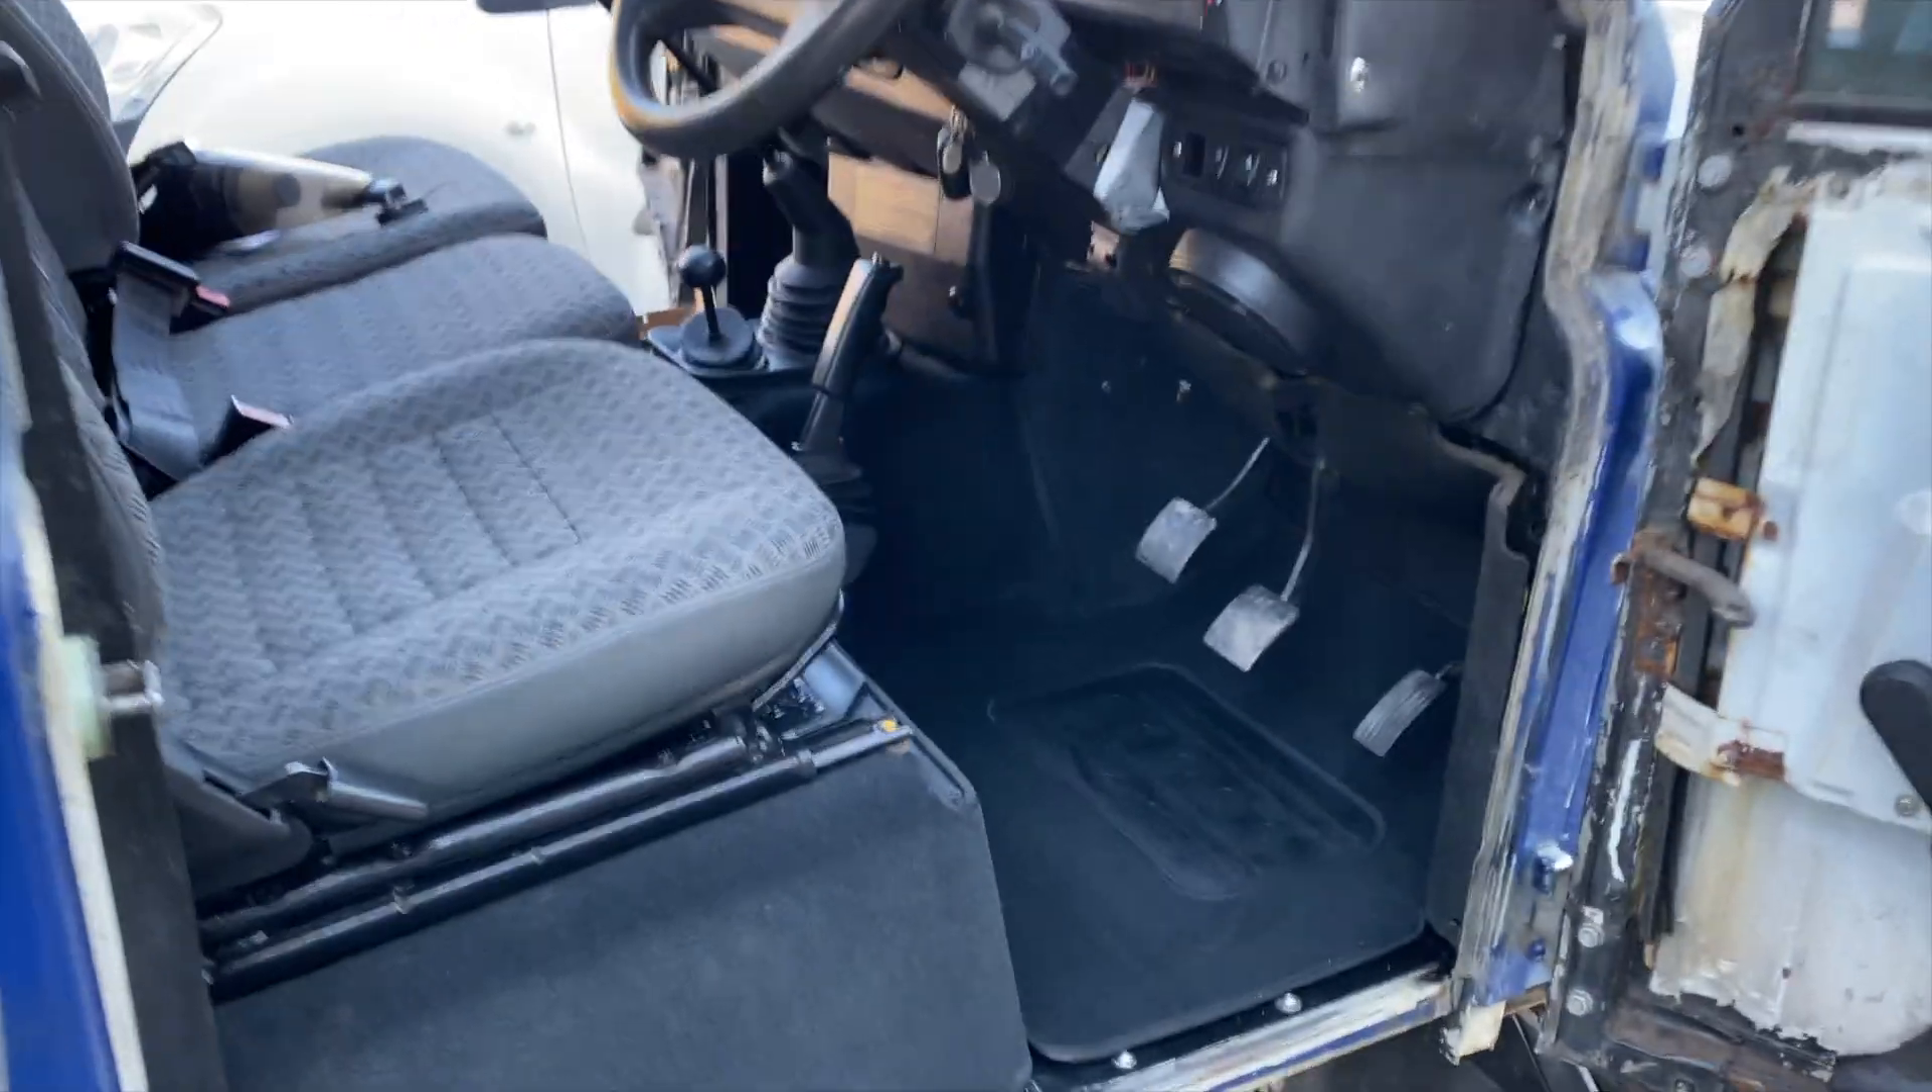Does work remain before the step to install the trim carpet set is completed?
No.